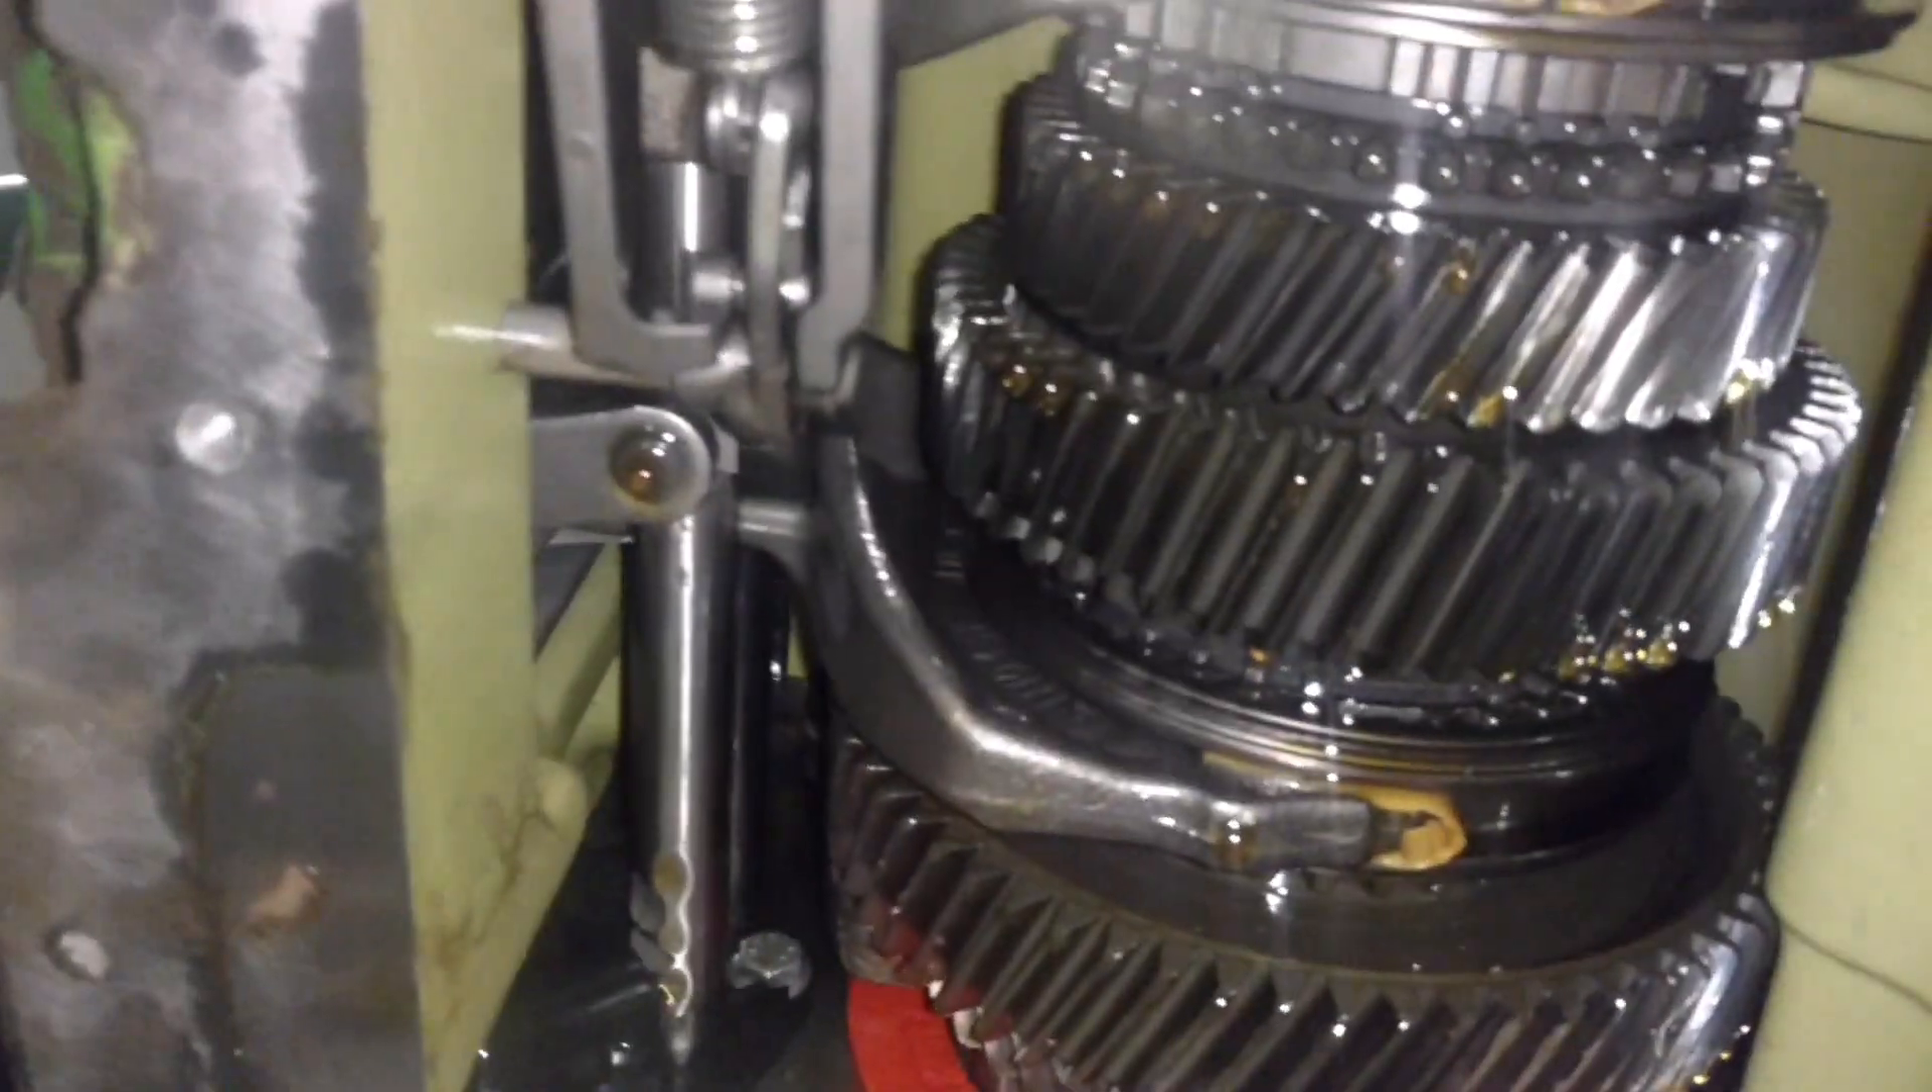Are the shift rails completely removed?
No.